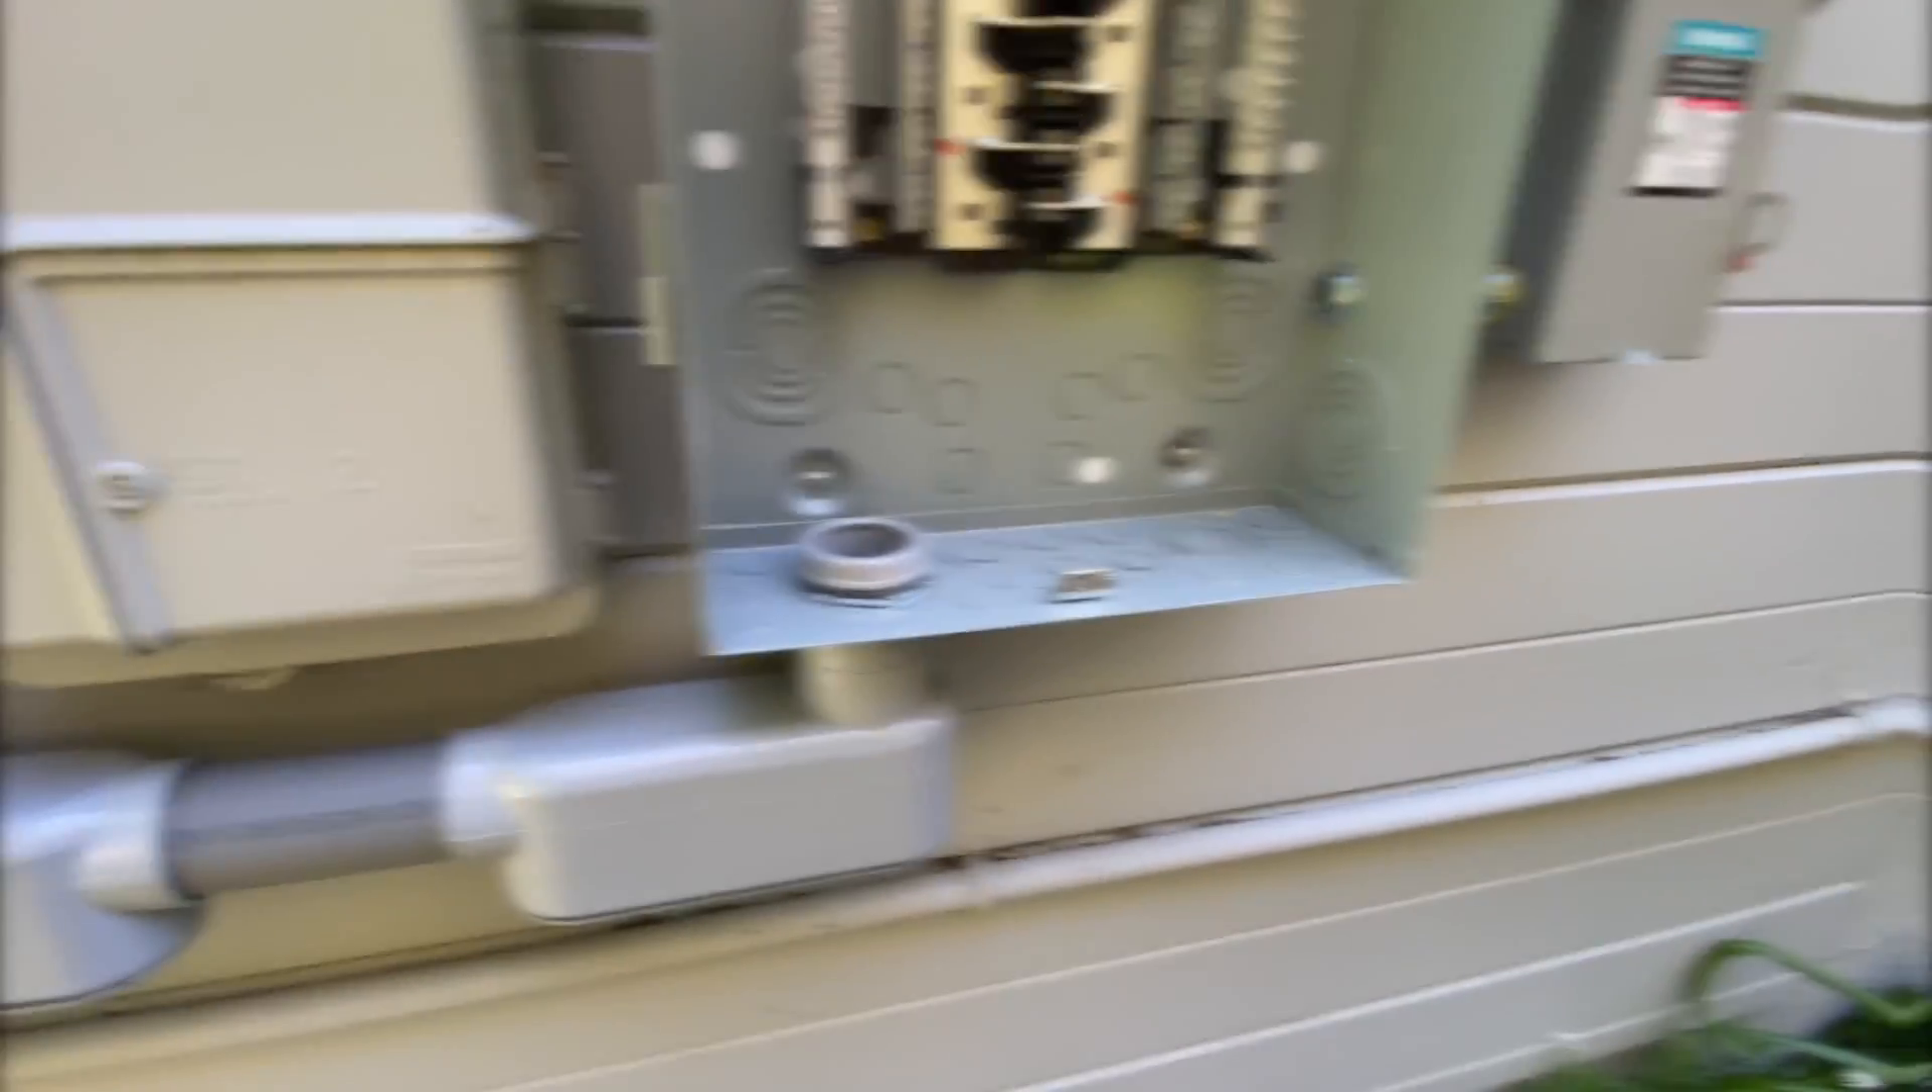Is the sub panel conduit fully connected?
Yes.